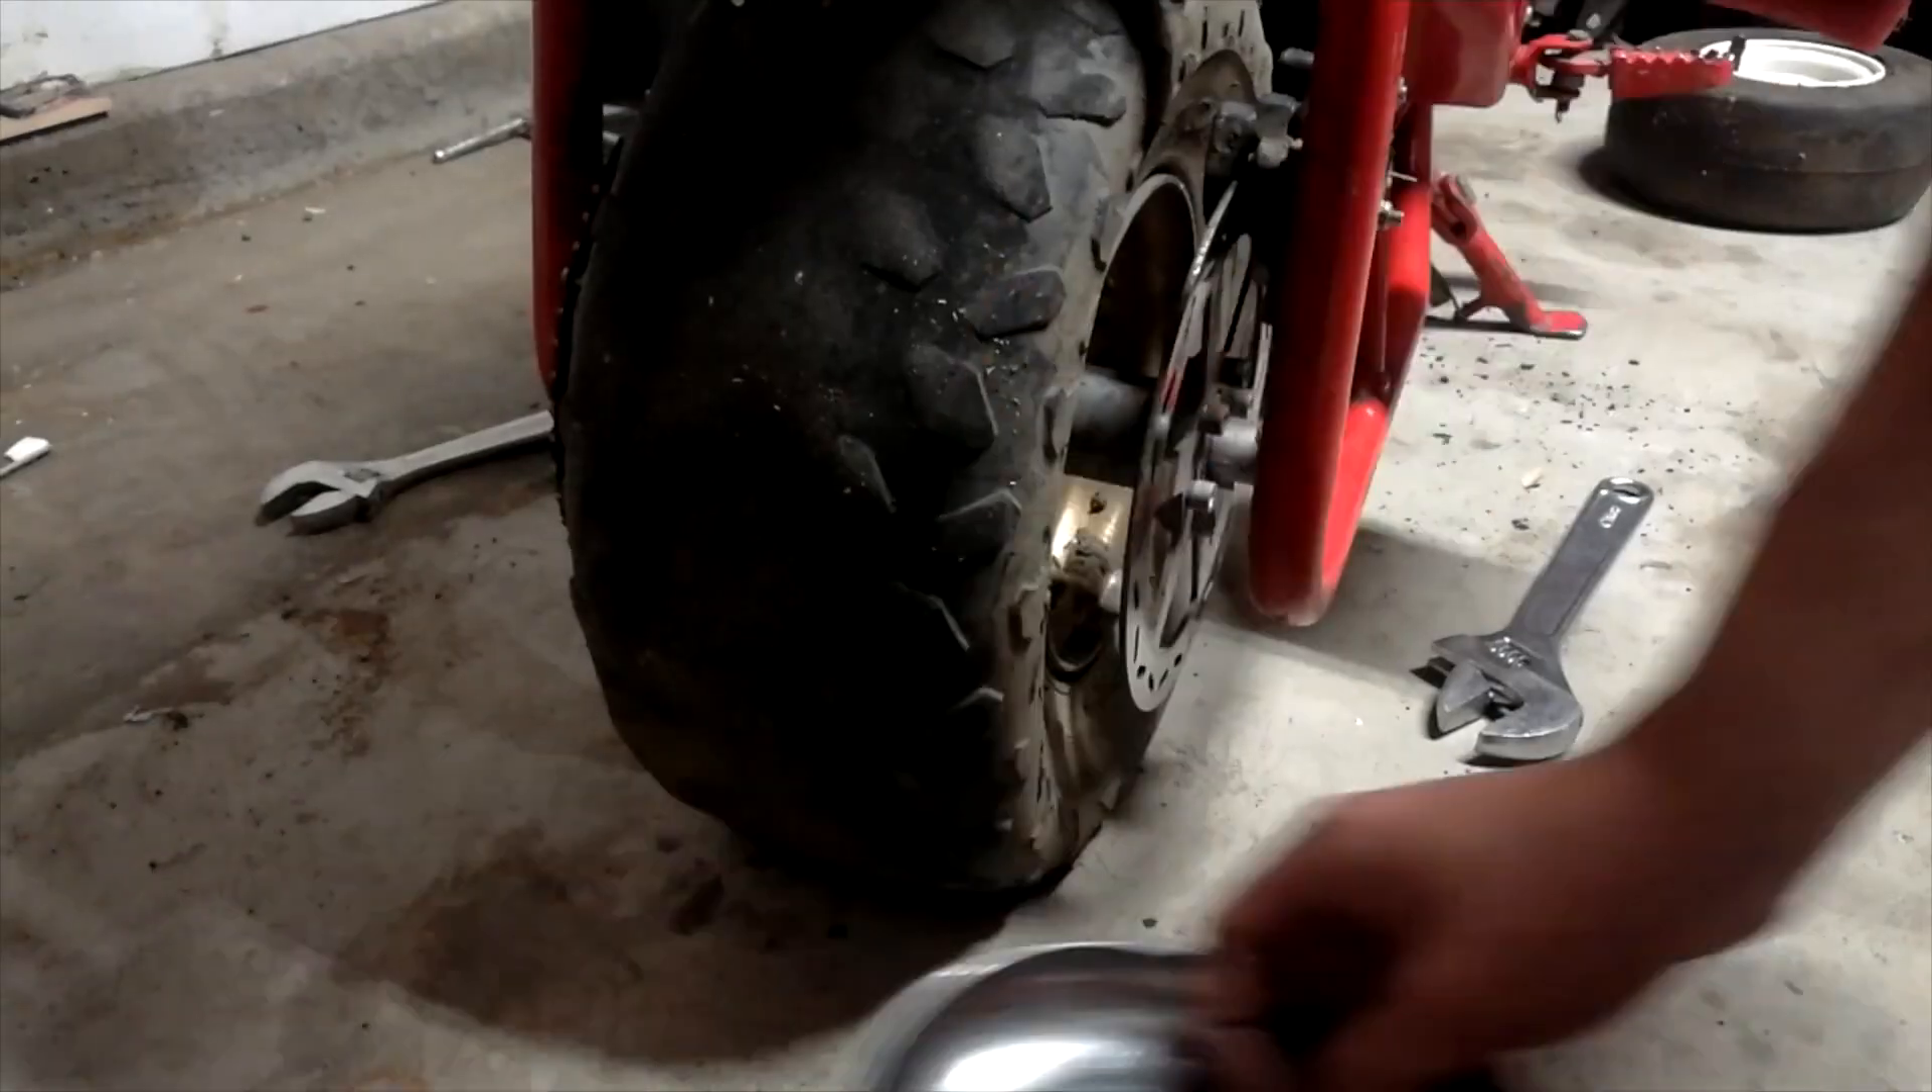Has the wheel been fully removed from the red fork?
No.